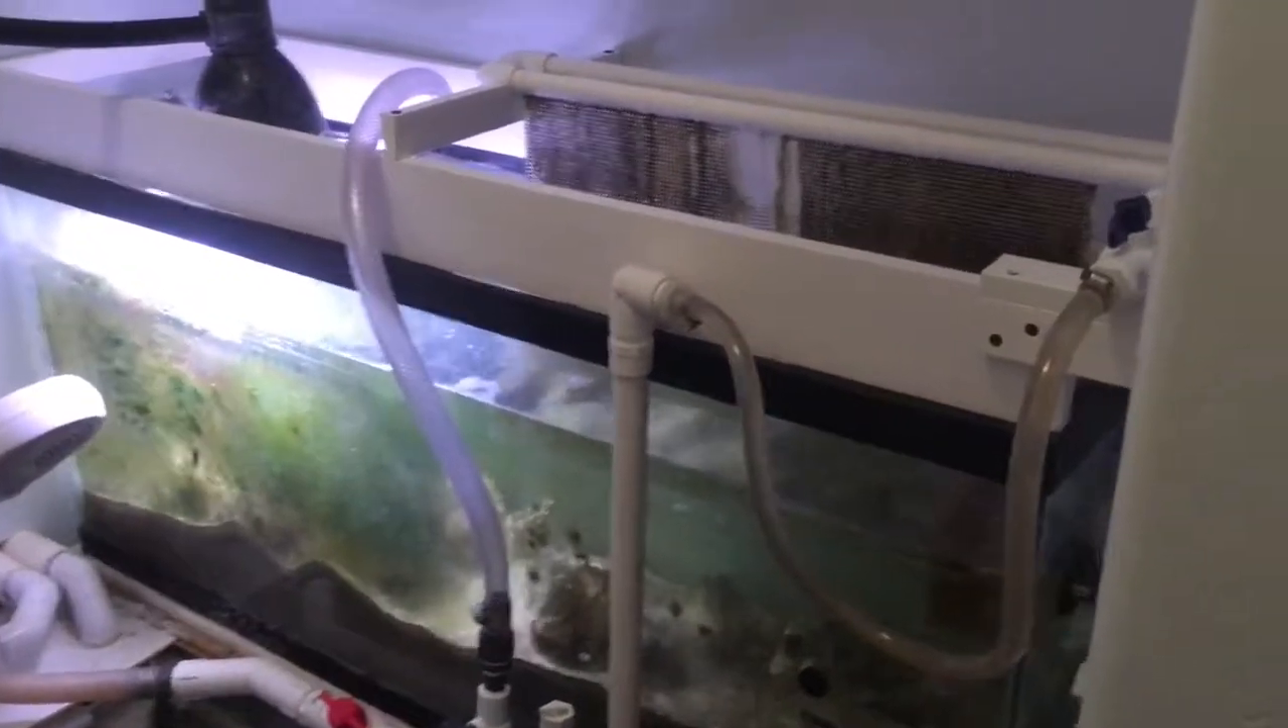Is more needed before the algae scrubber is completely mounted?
No.